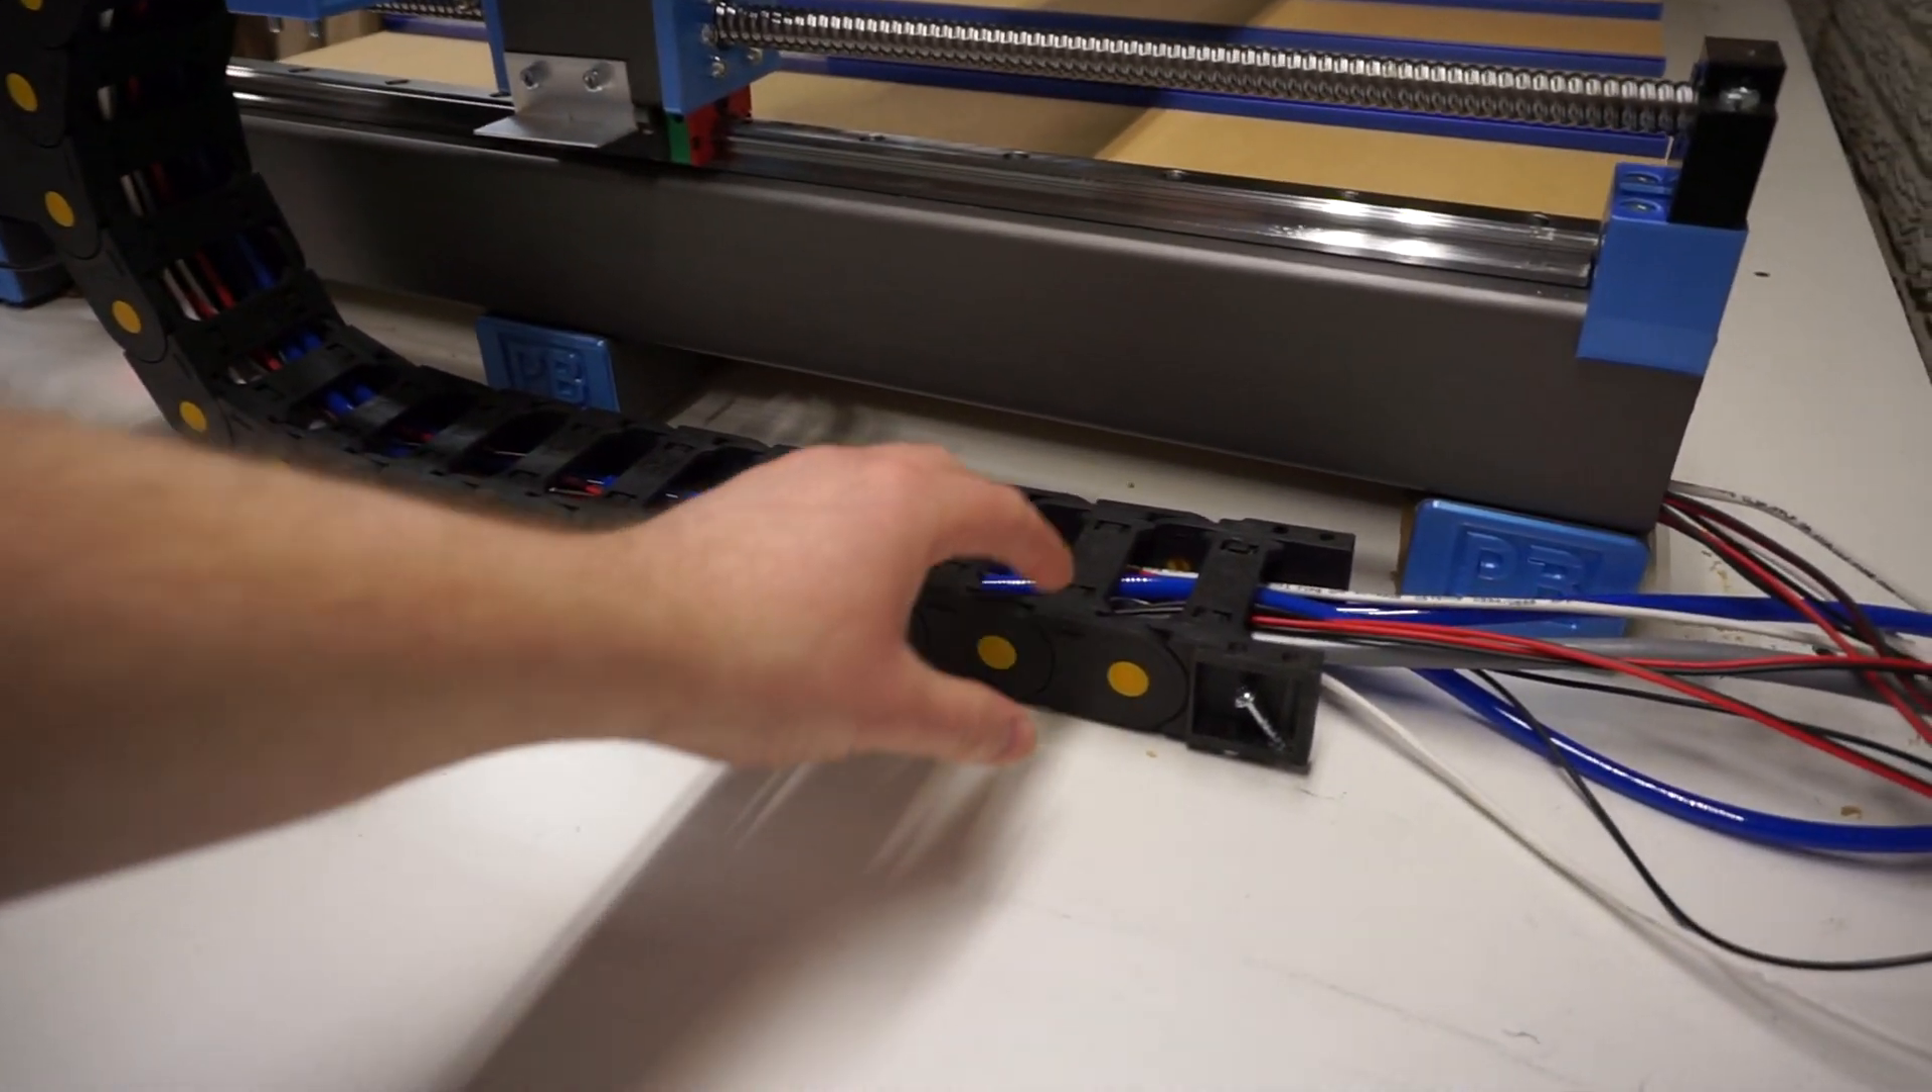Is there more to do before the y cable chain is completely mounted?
Yes.